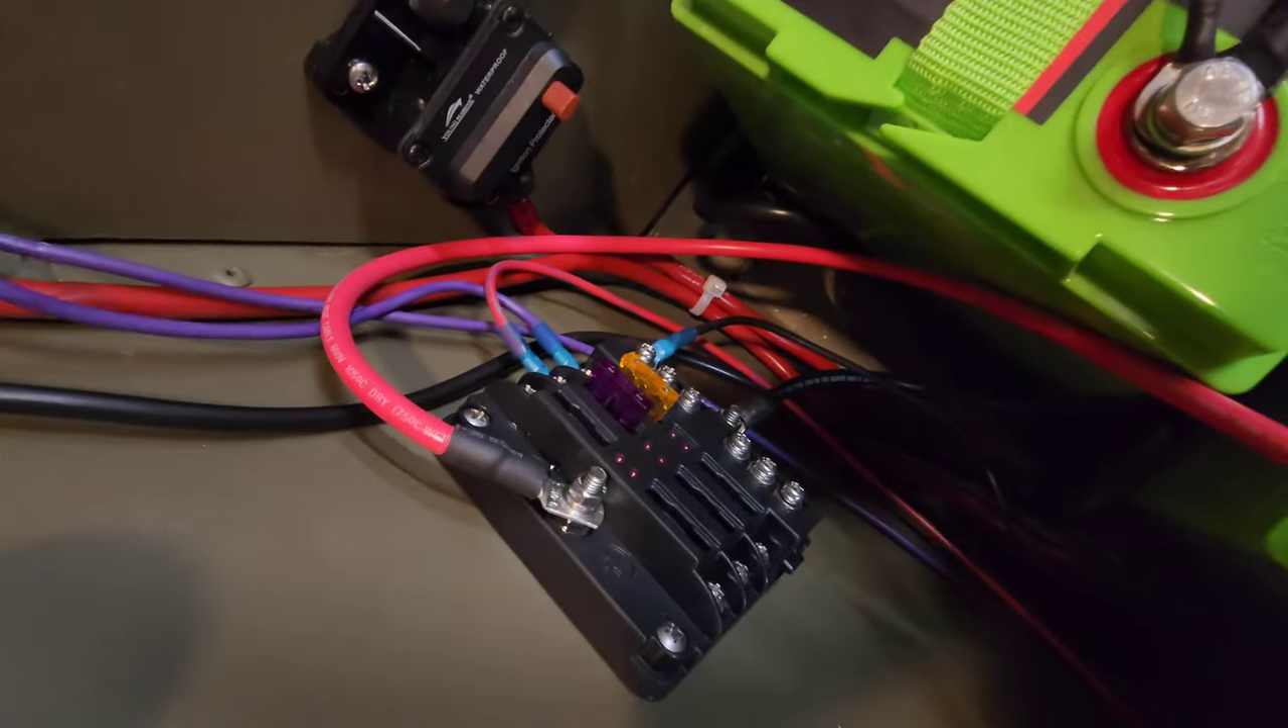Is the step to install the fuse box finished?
Yes.